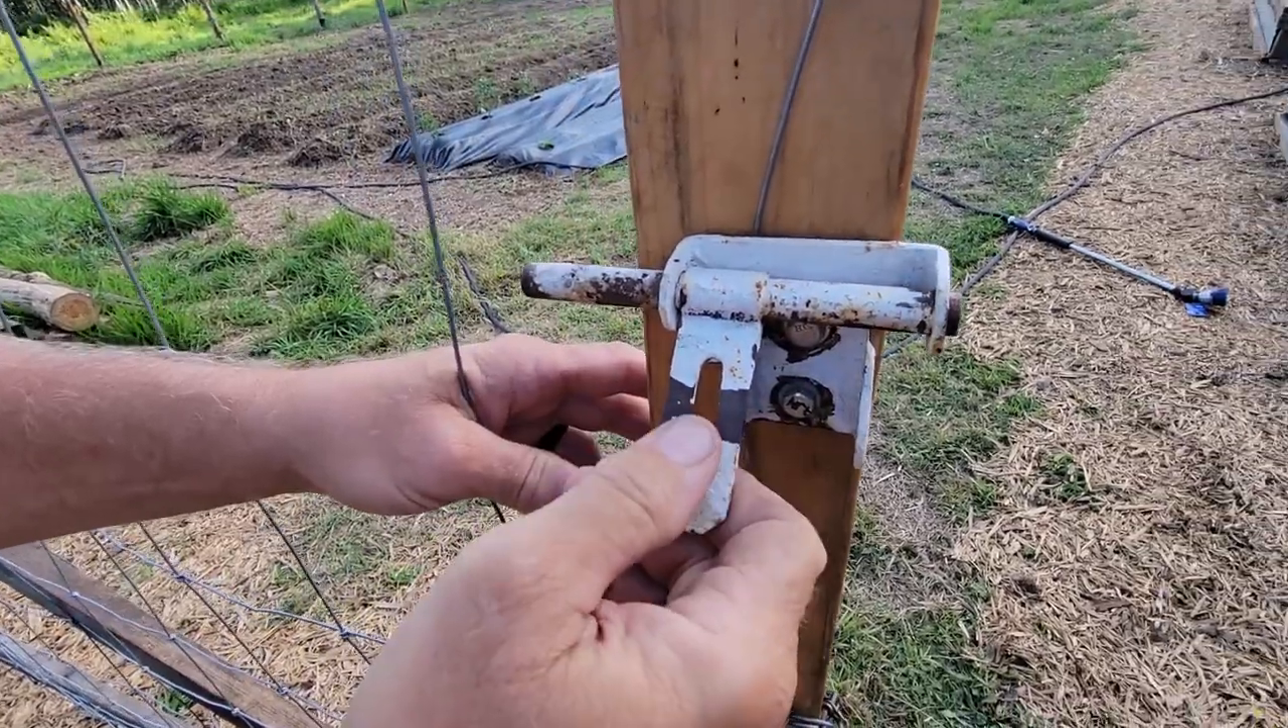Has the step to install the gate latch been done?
Yes.